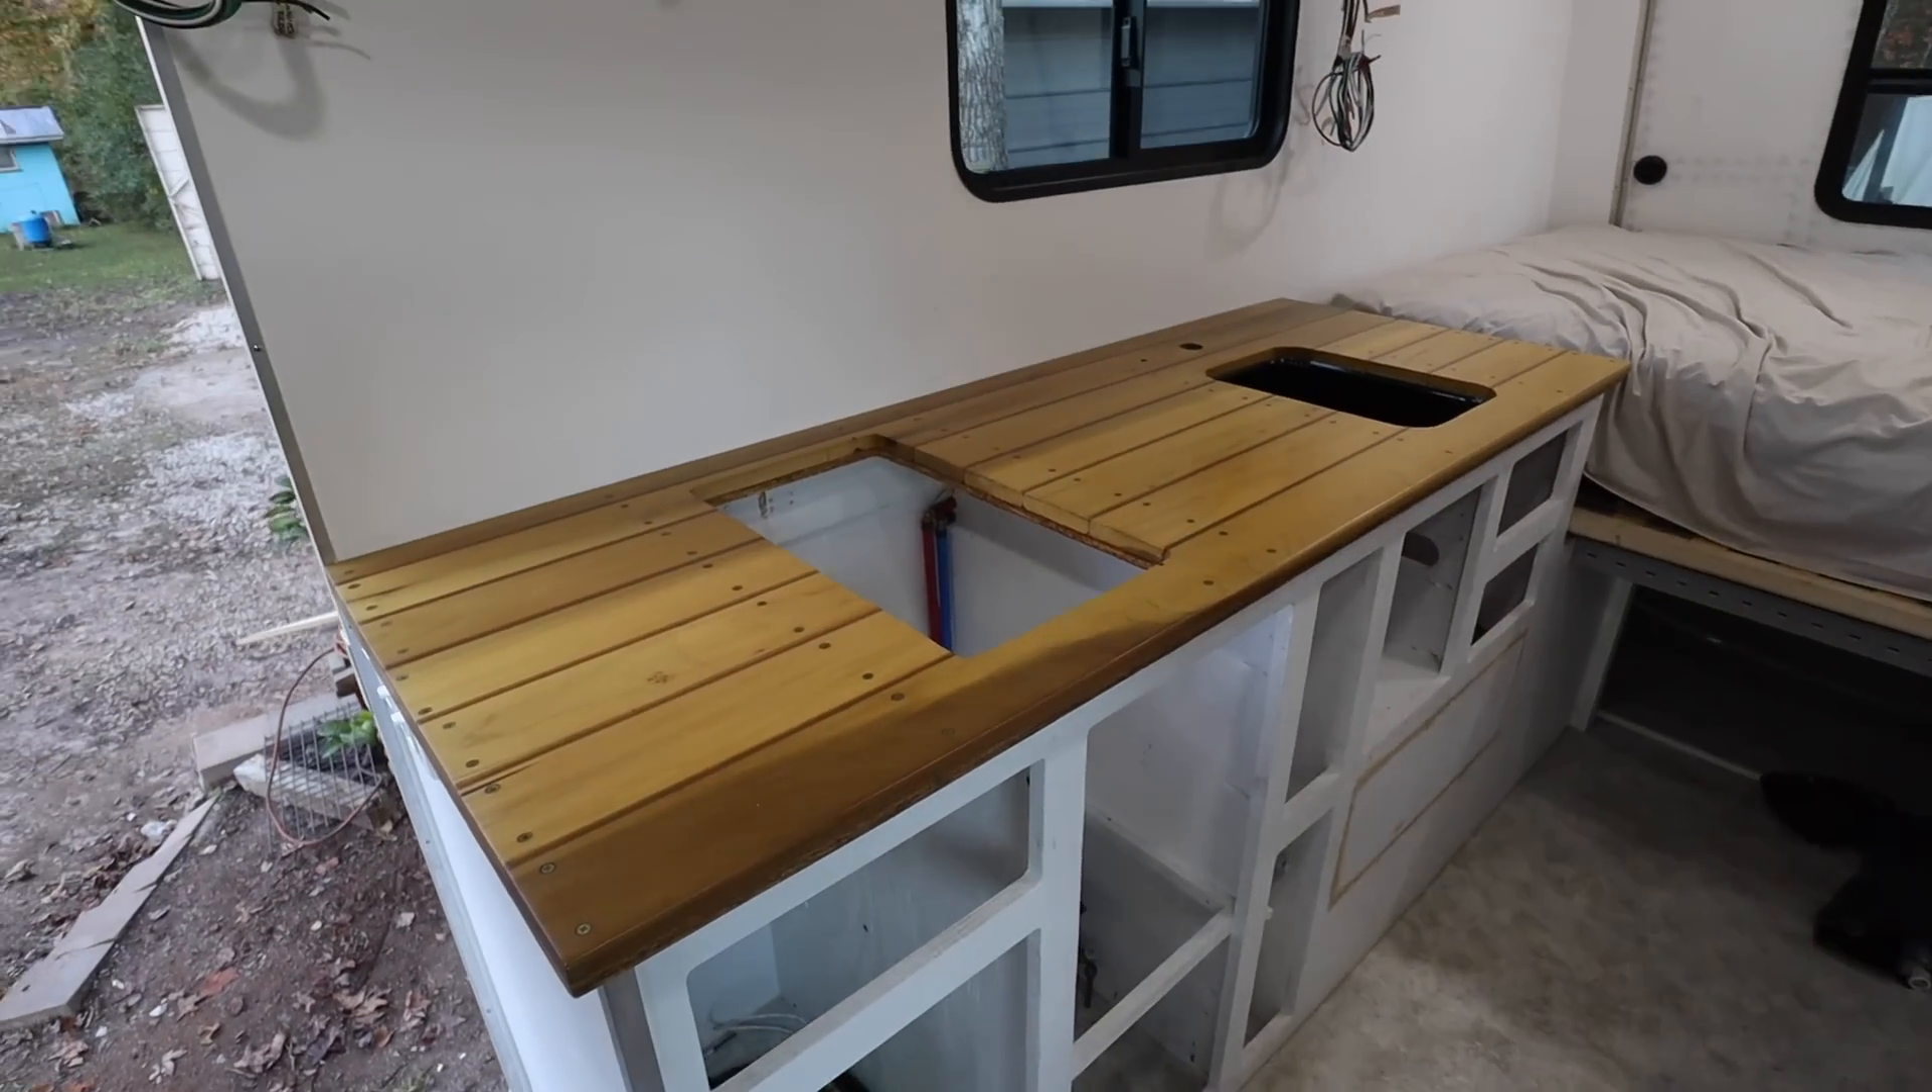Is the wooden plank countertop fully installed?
Yes.